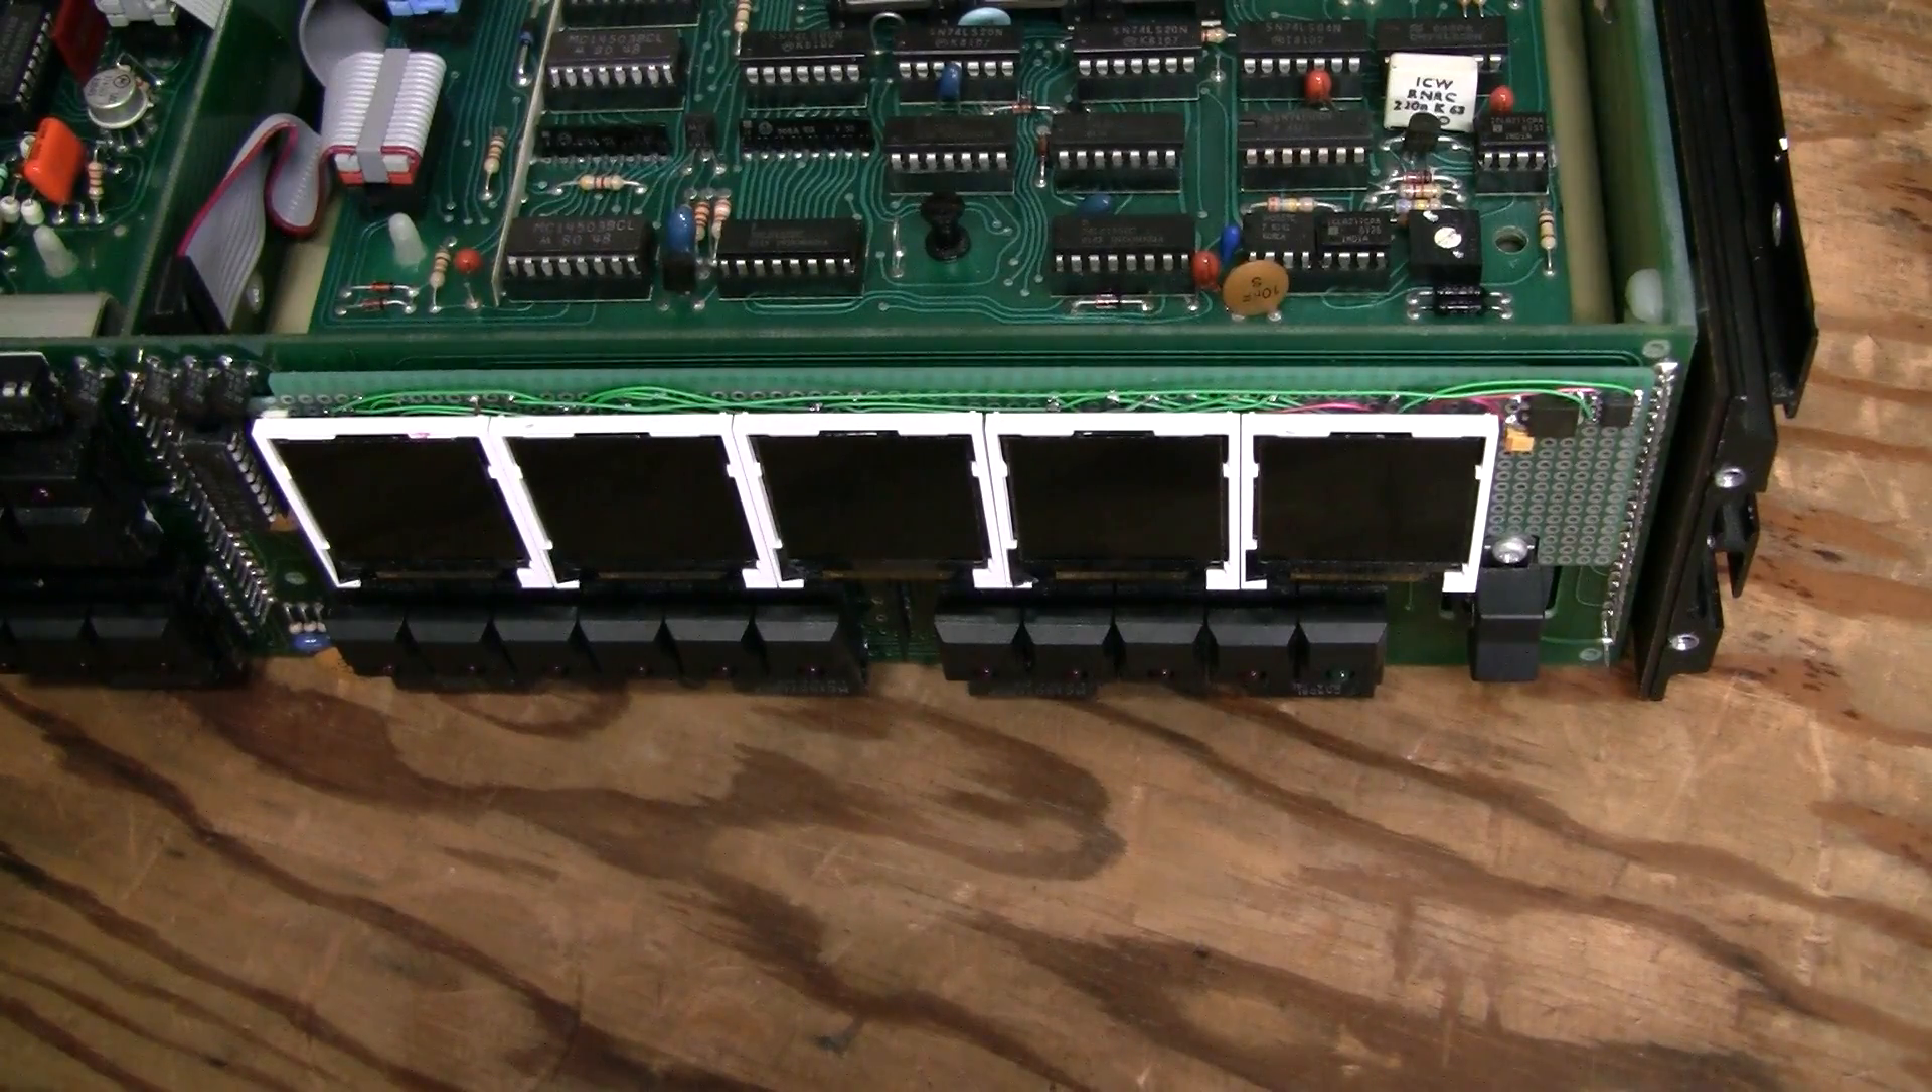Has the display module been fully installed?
Yes.